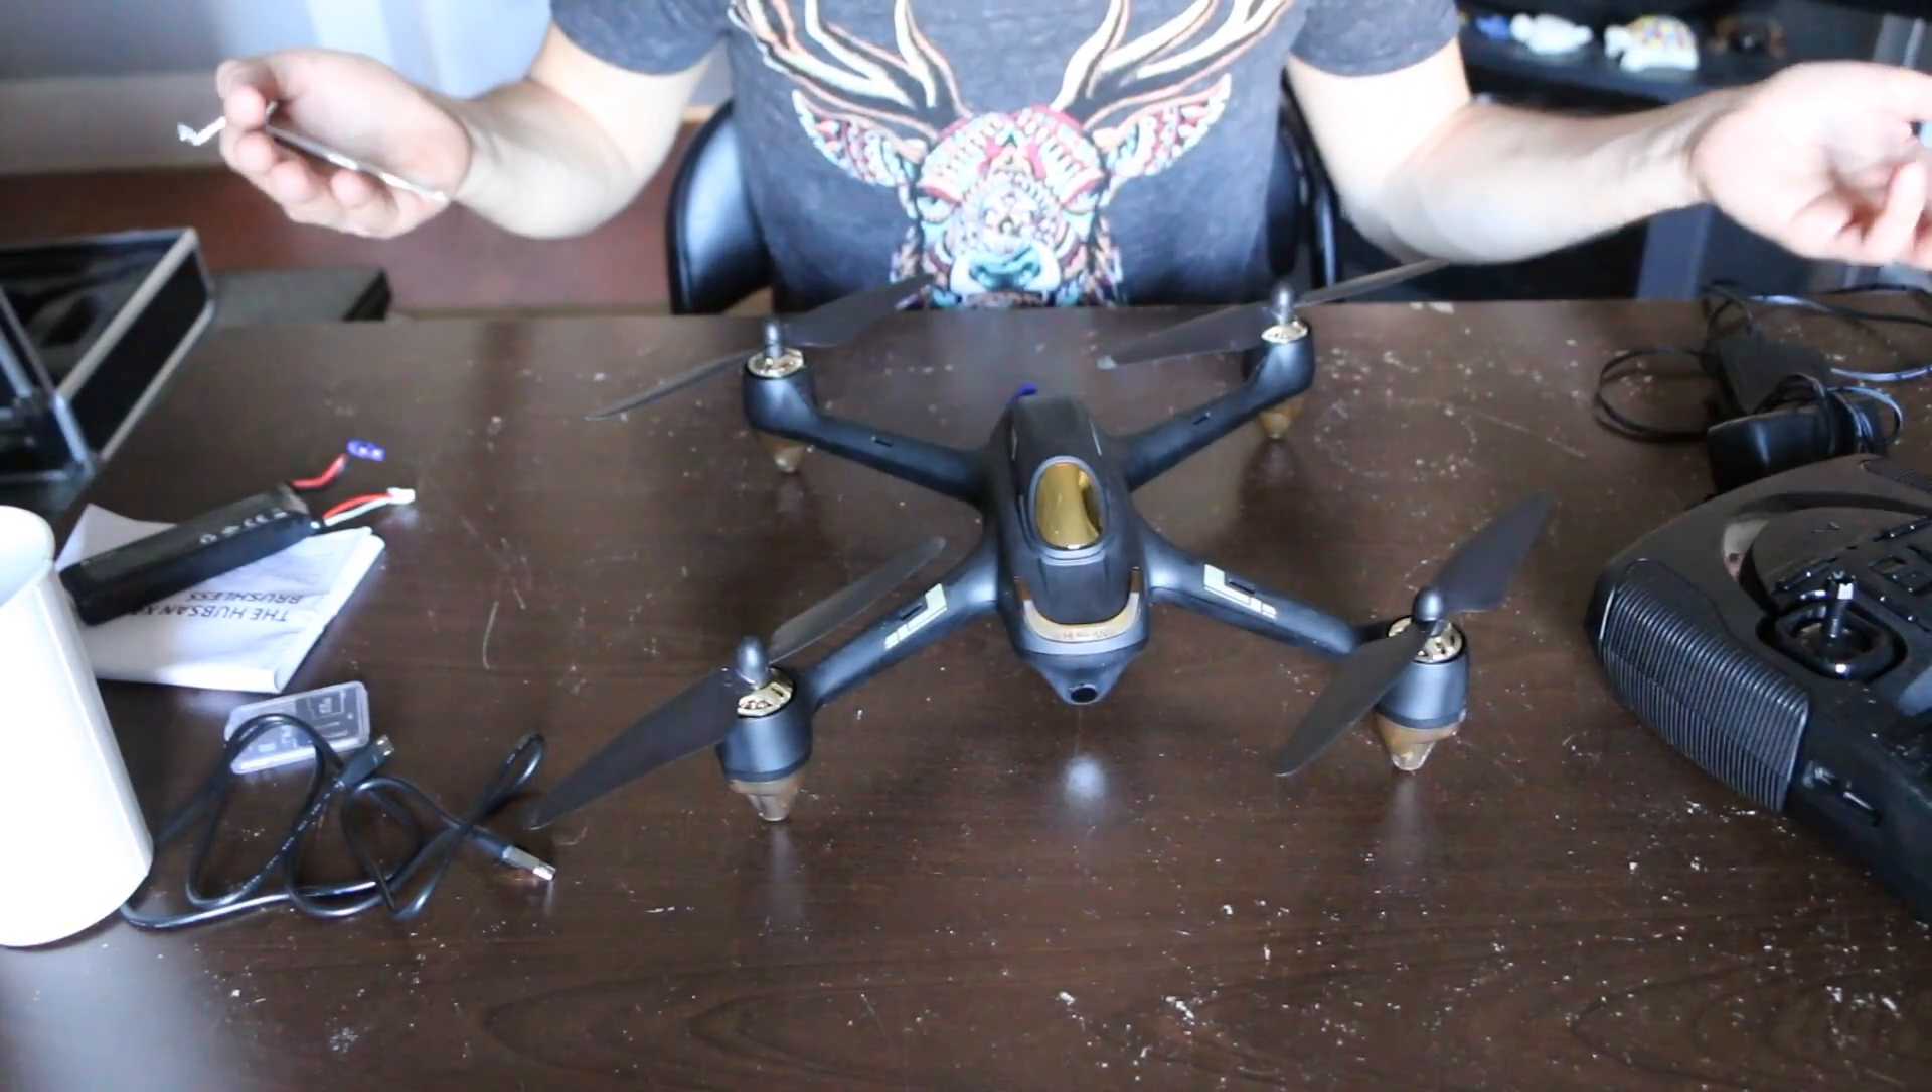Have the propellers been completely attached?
Yes.